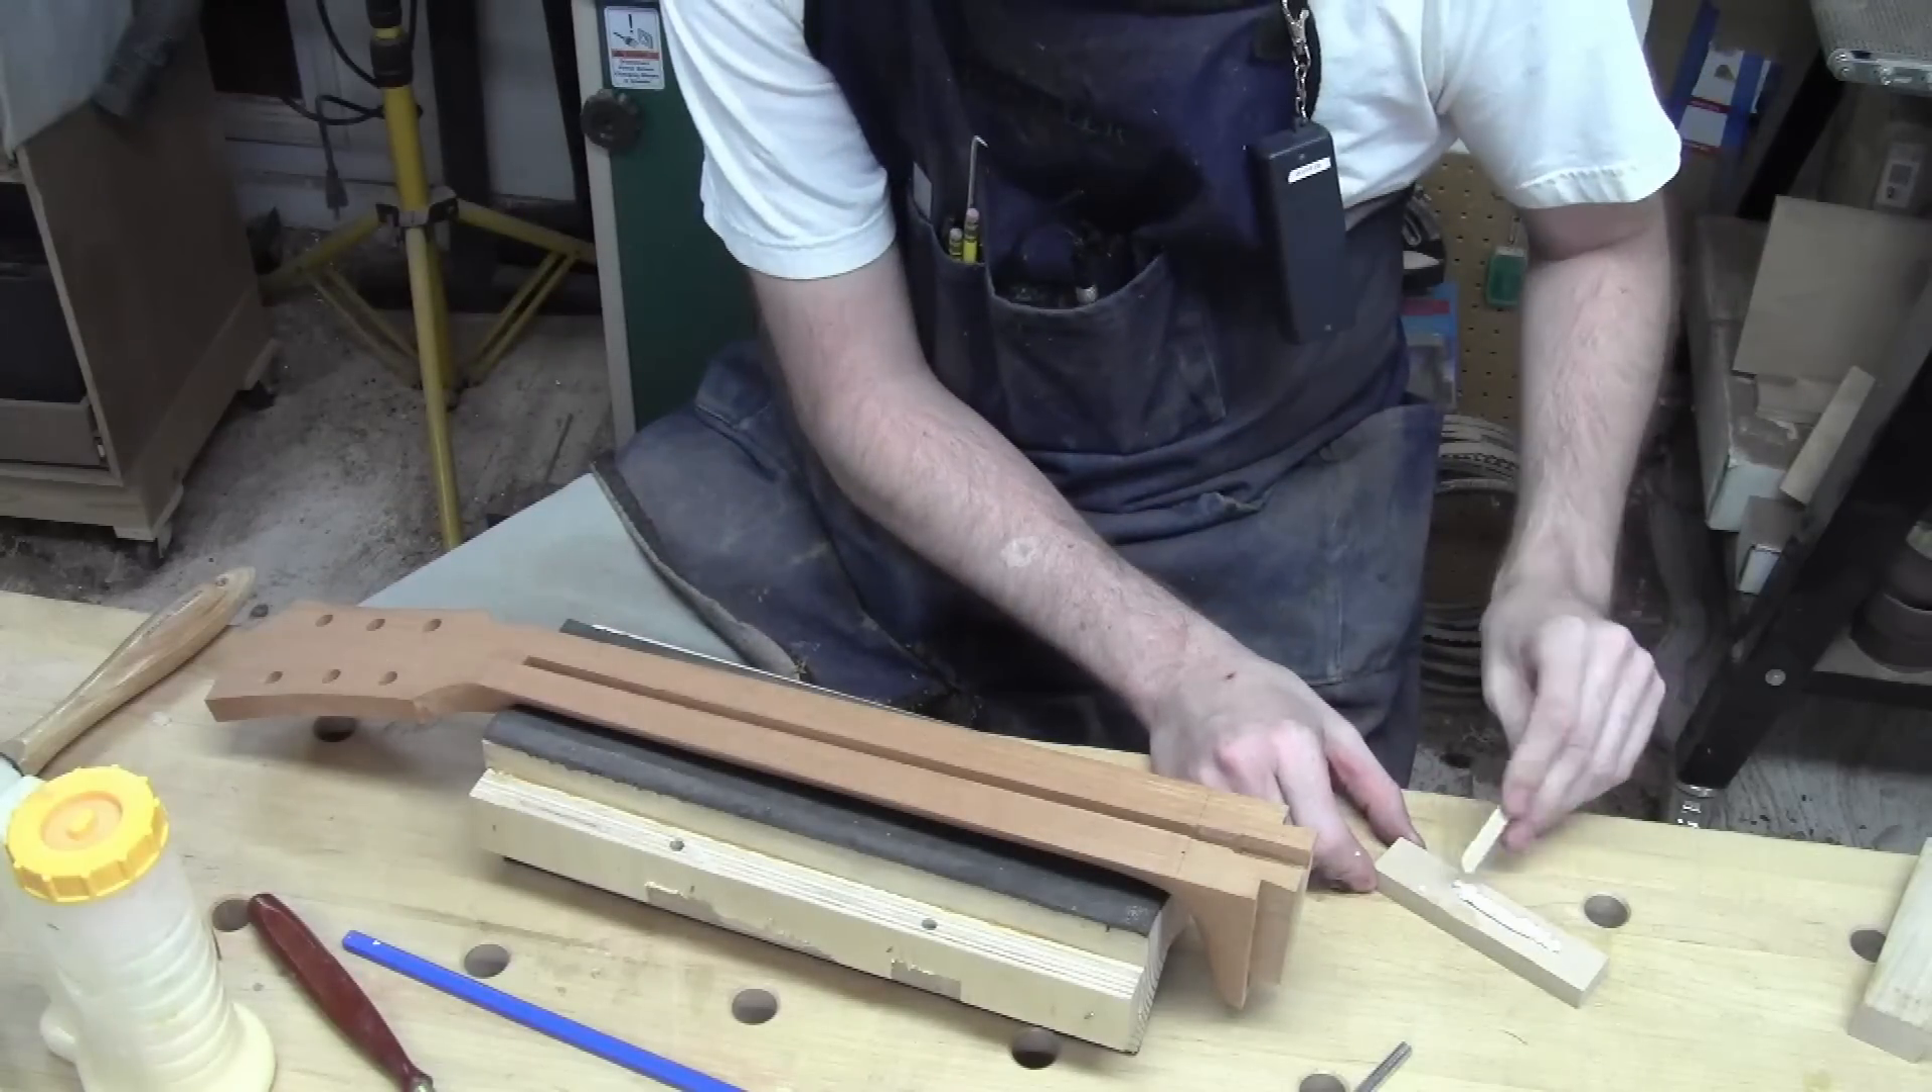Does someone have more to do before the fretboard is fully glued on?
Yes.